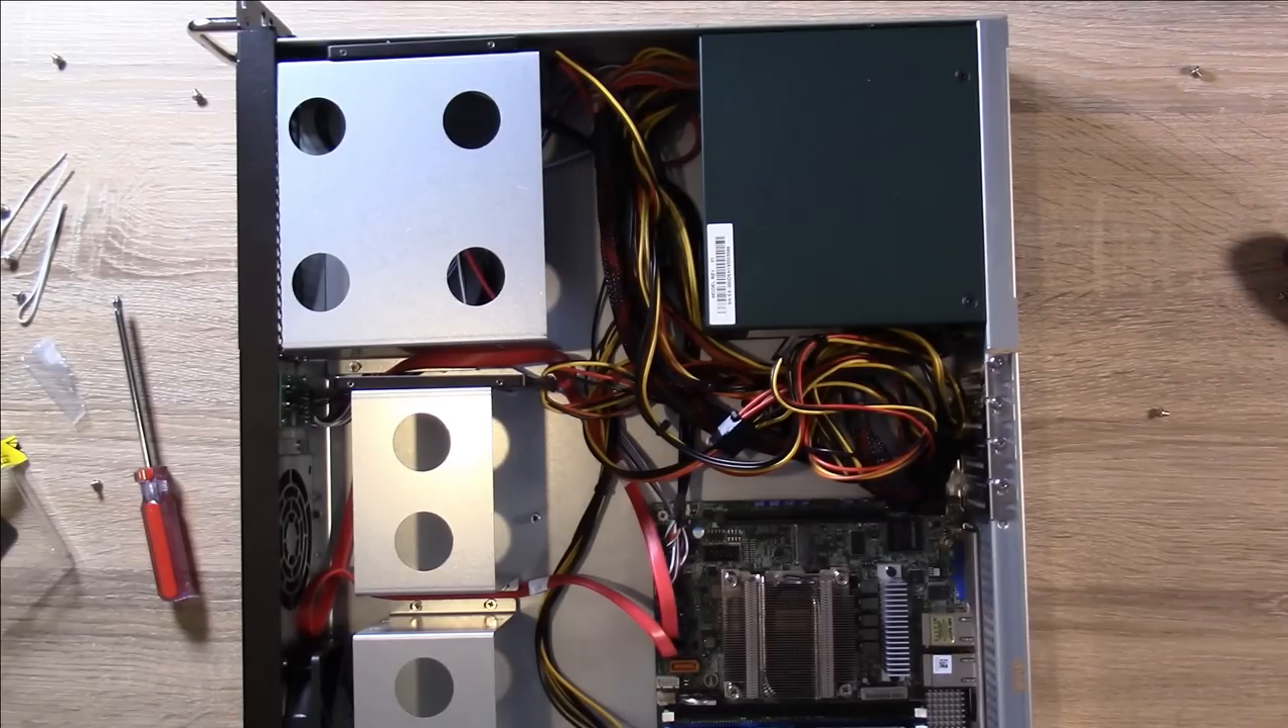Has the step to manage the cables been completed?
No.